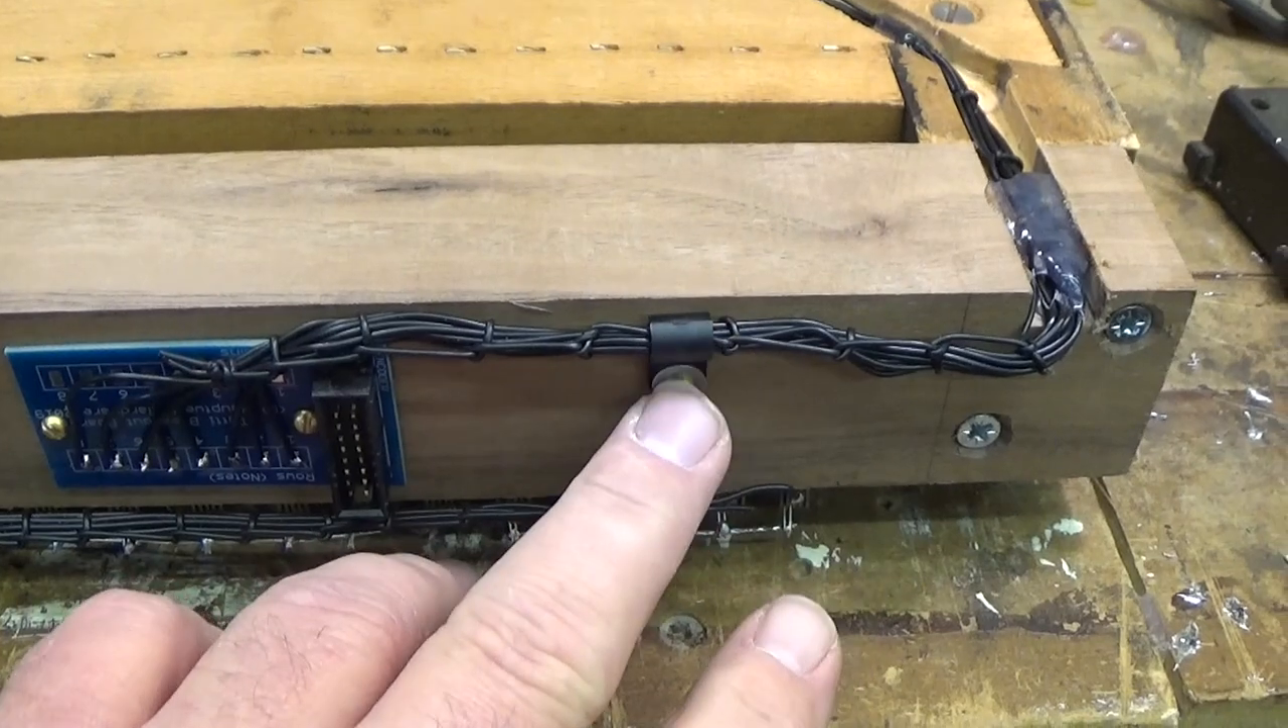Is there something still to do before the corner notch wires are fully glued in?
No.